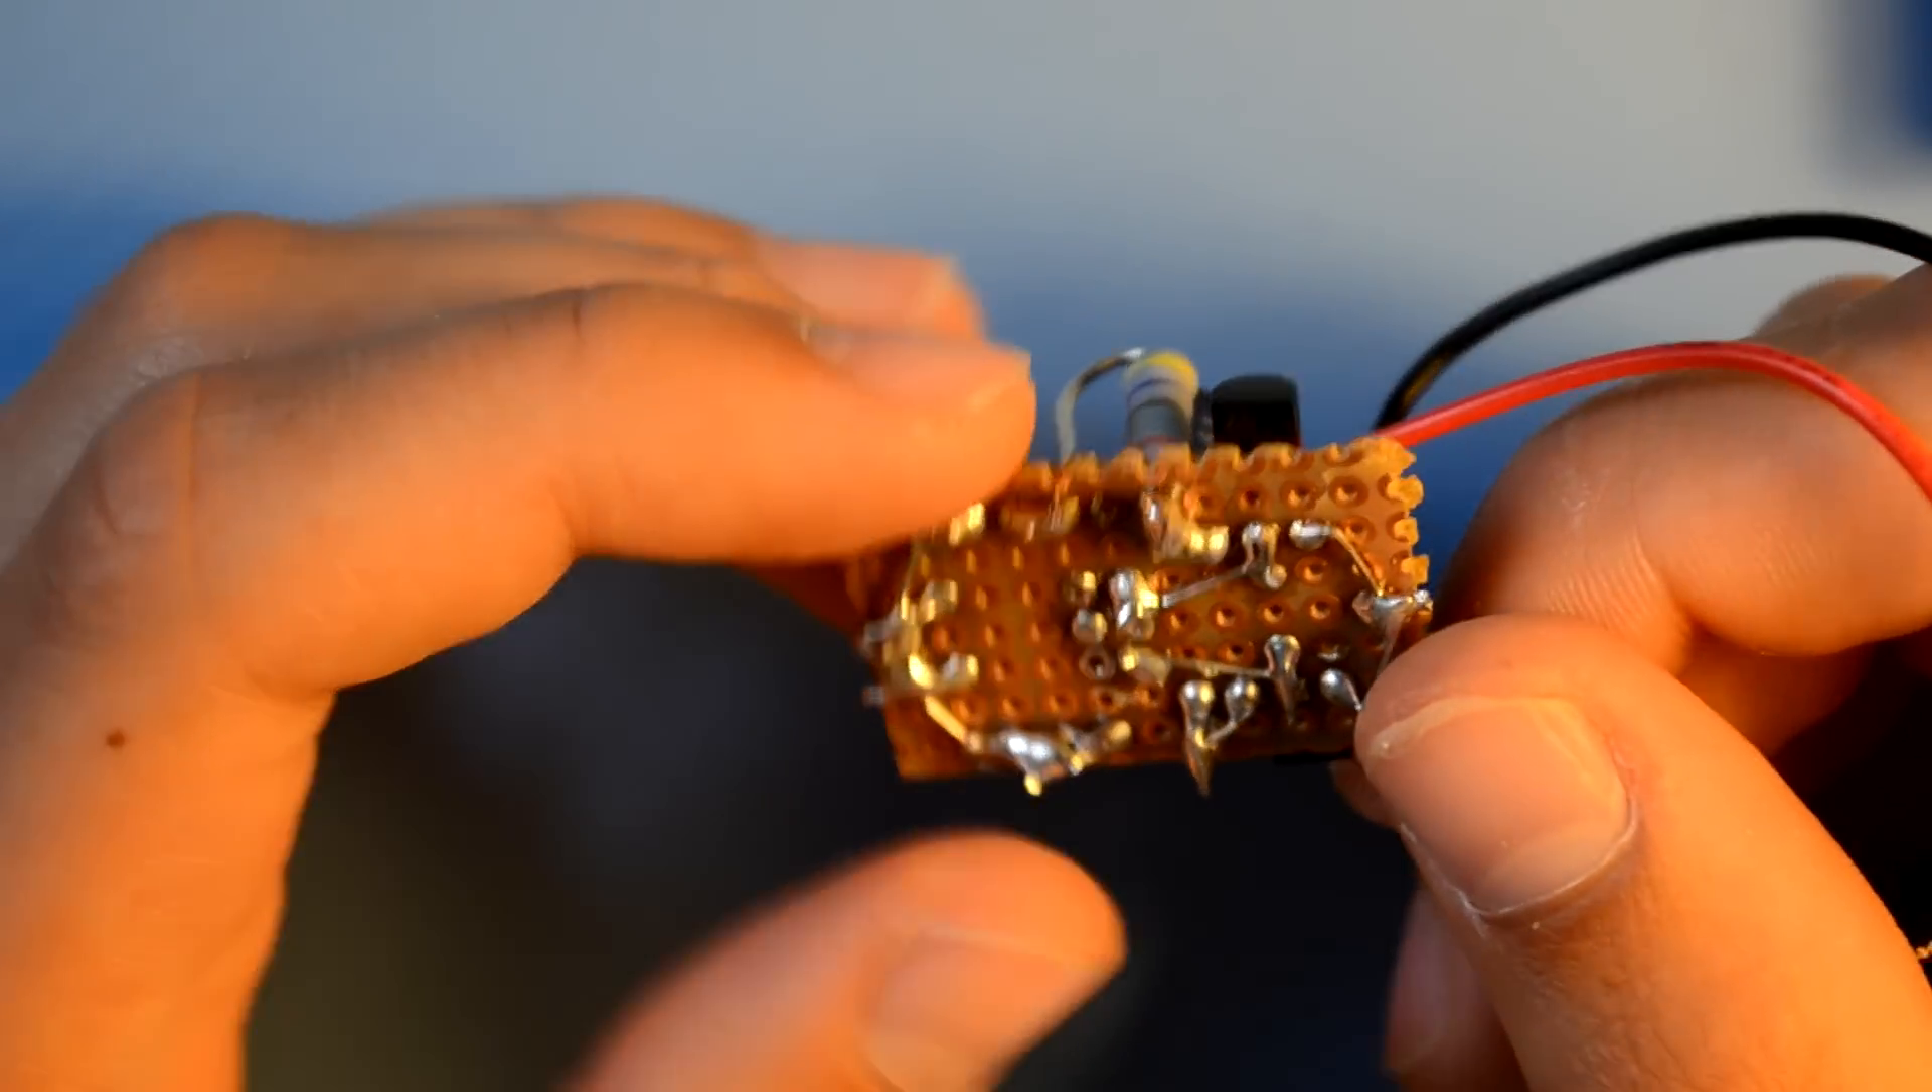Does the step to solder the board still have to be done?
No.